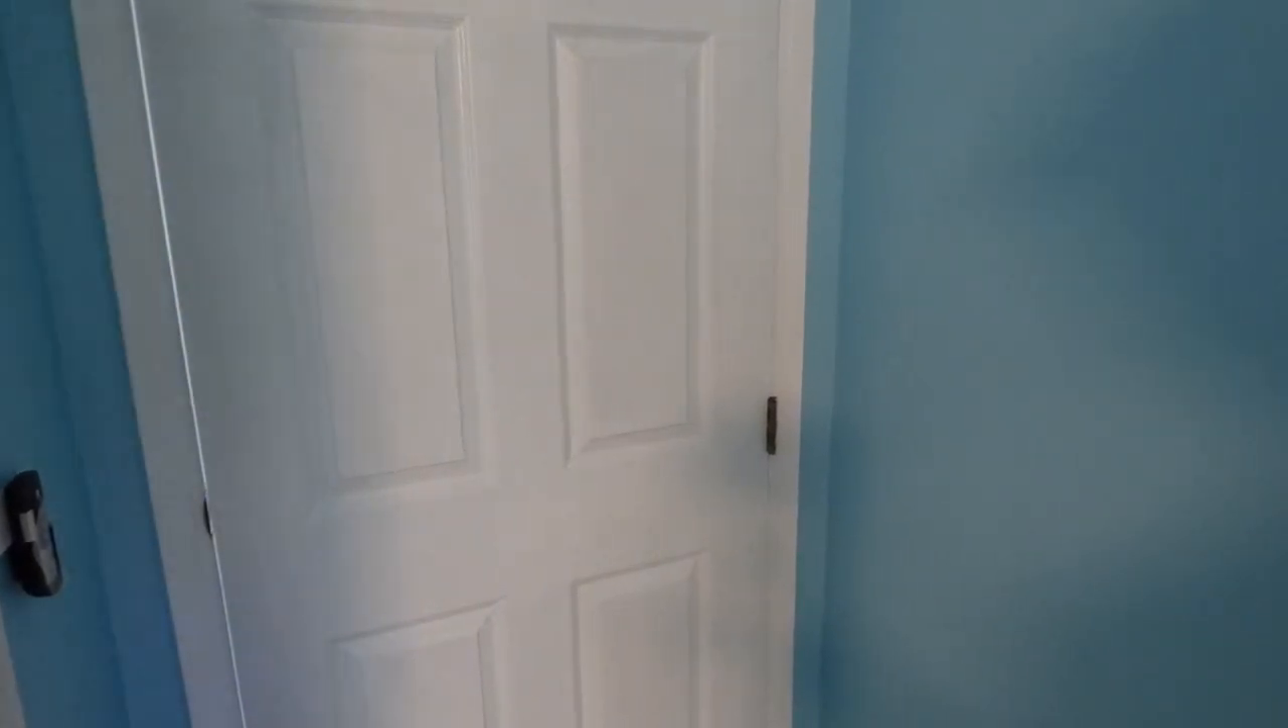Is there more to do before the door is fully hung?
No.